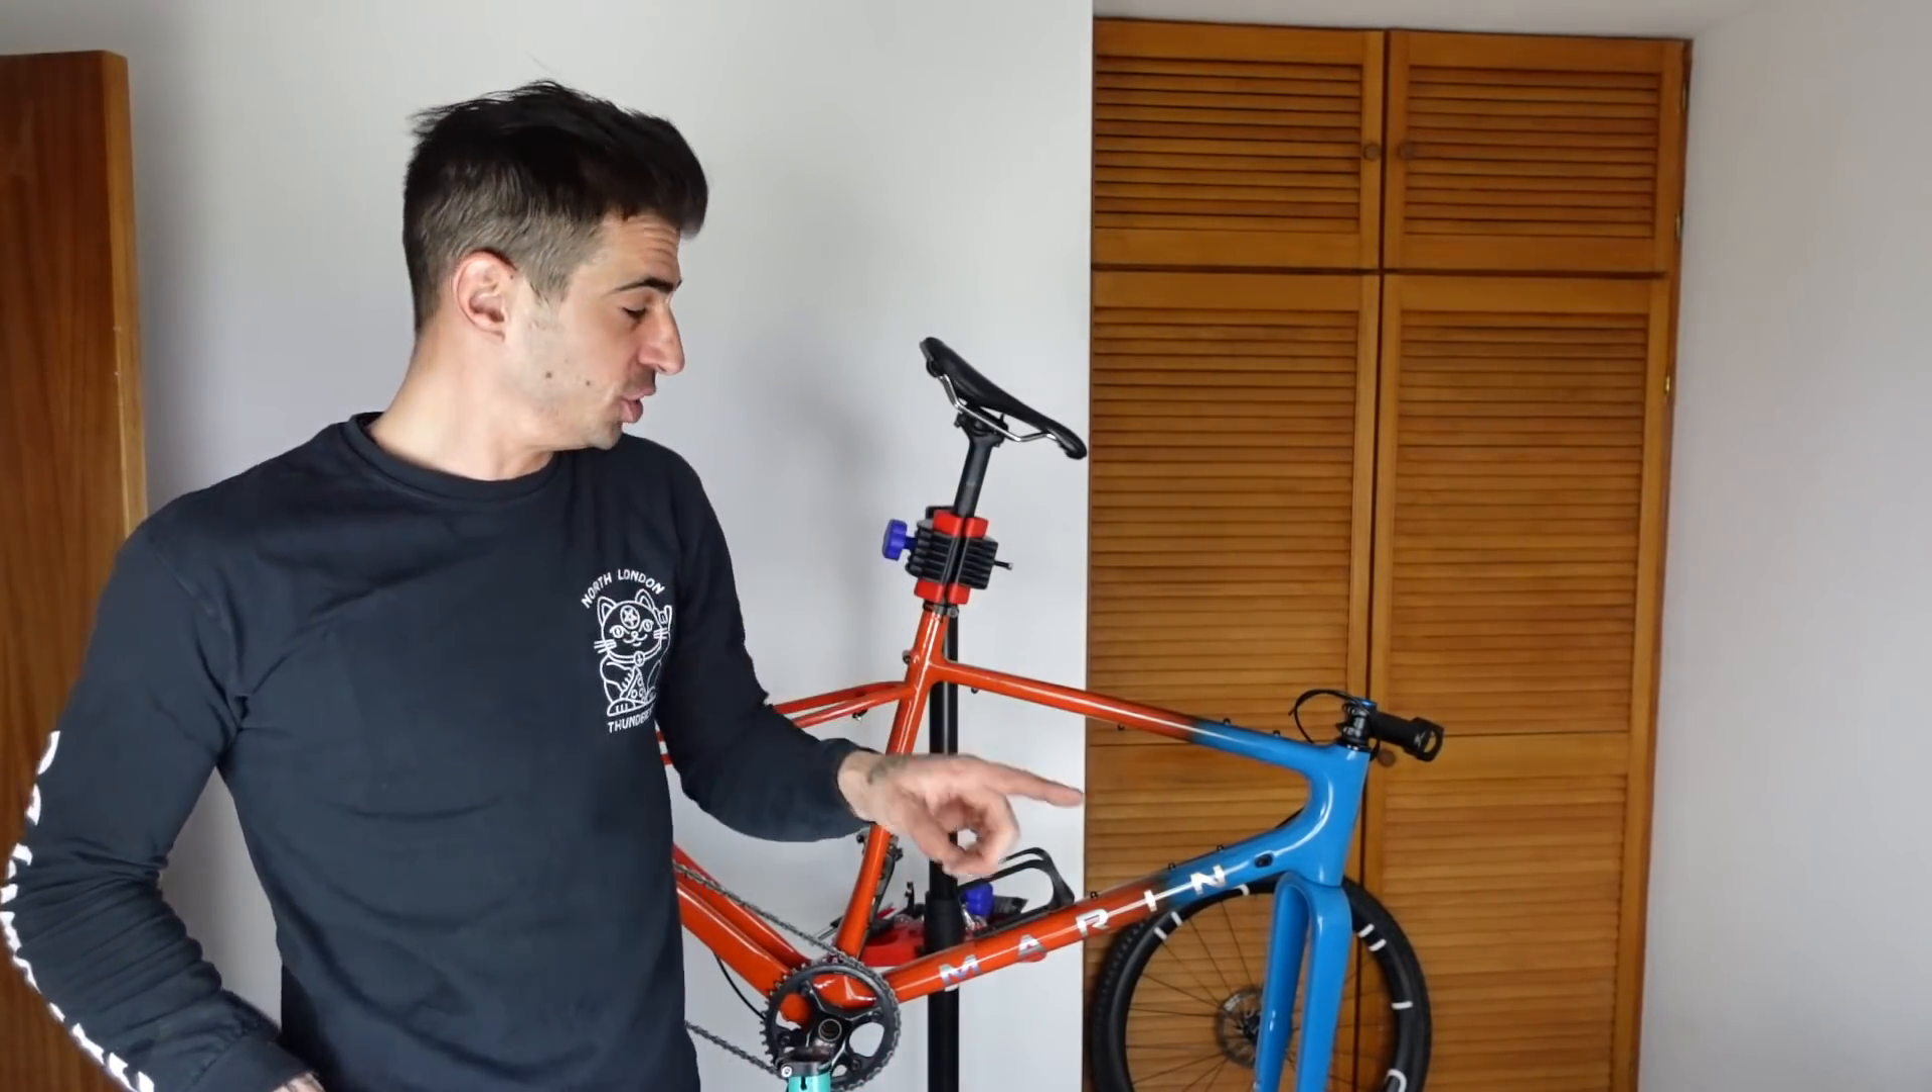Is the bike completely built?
No.